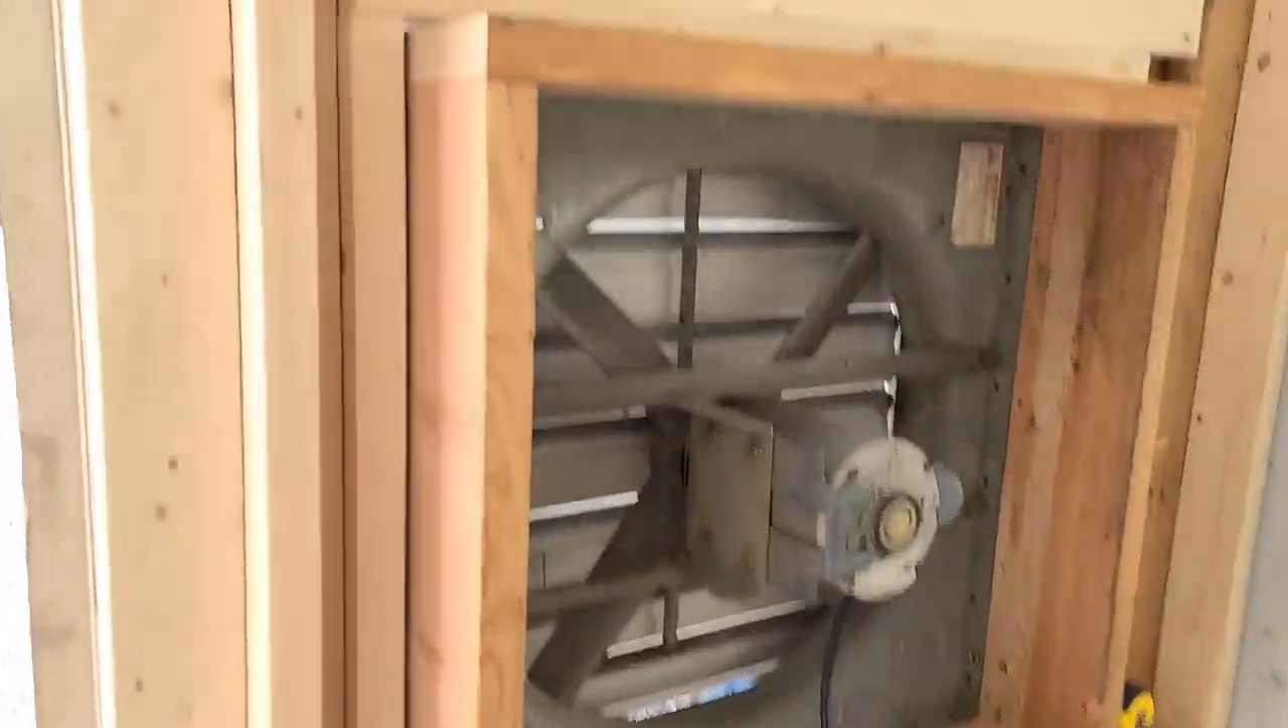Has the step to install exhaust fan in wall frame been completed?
Yes.